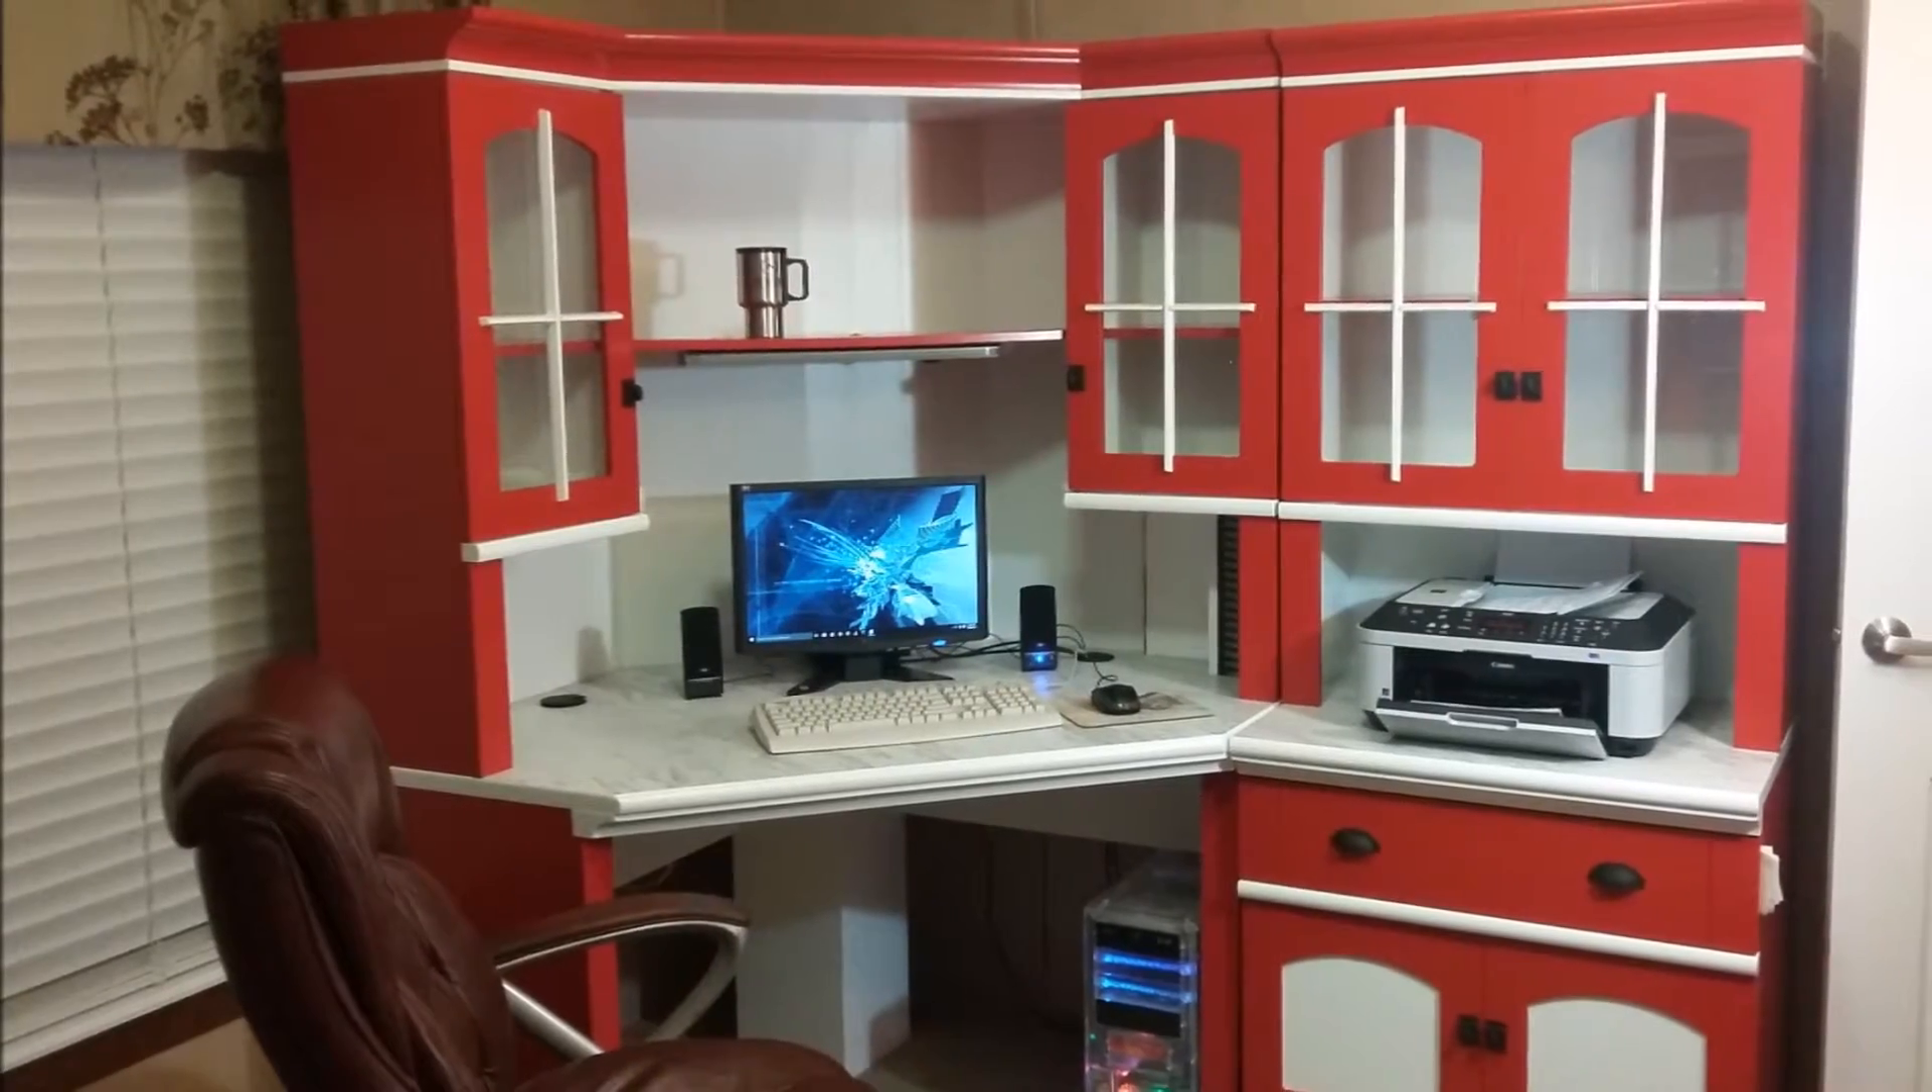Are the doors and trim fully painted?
Yes.